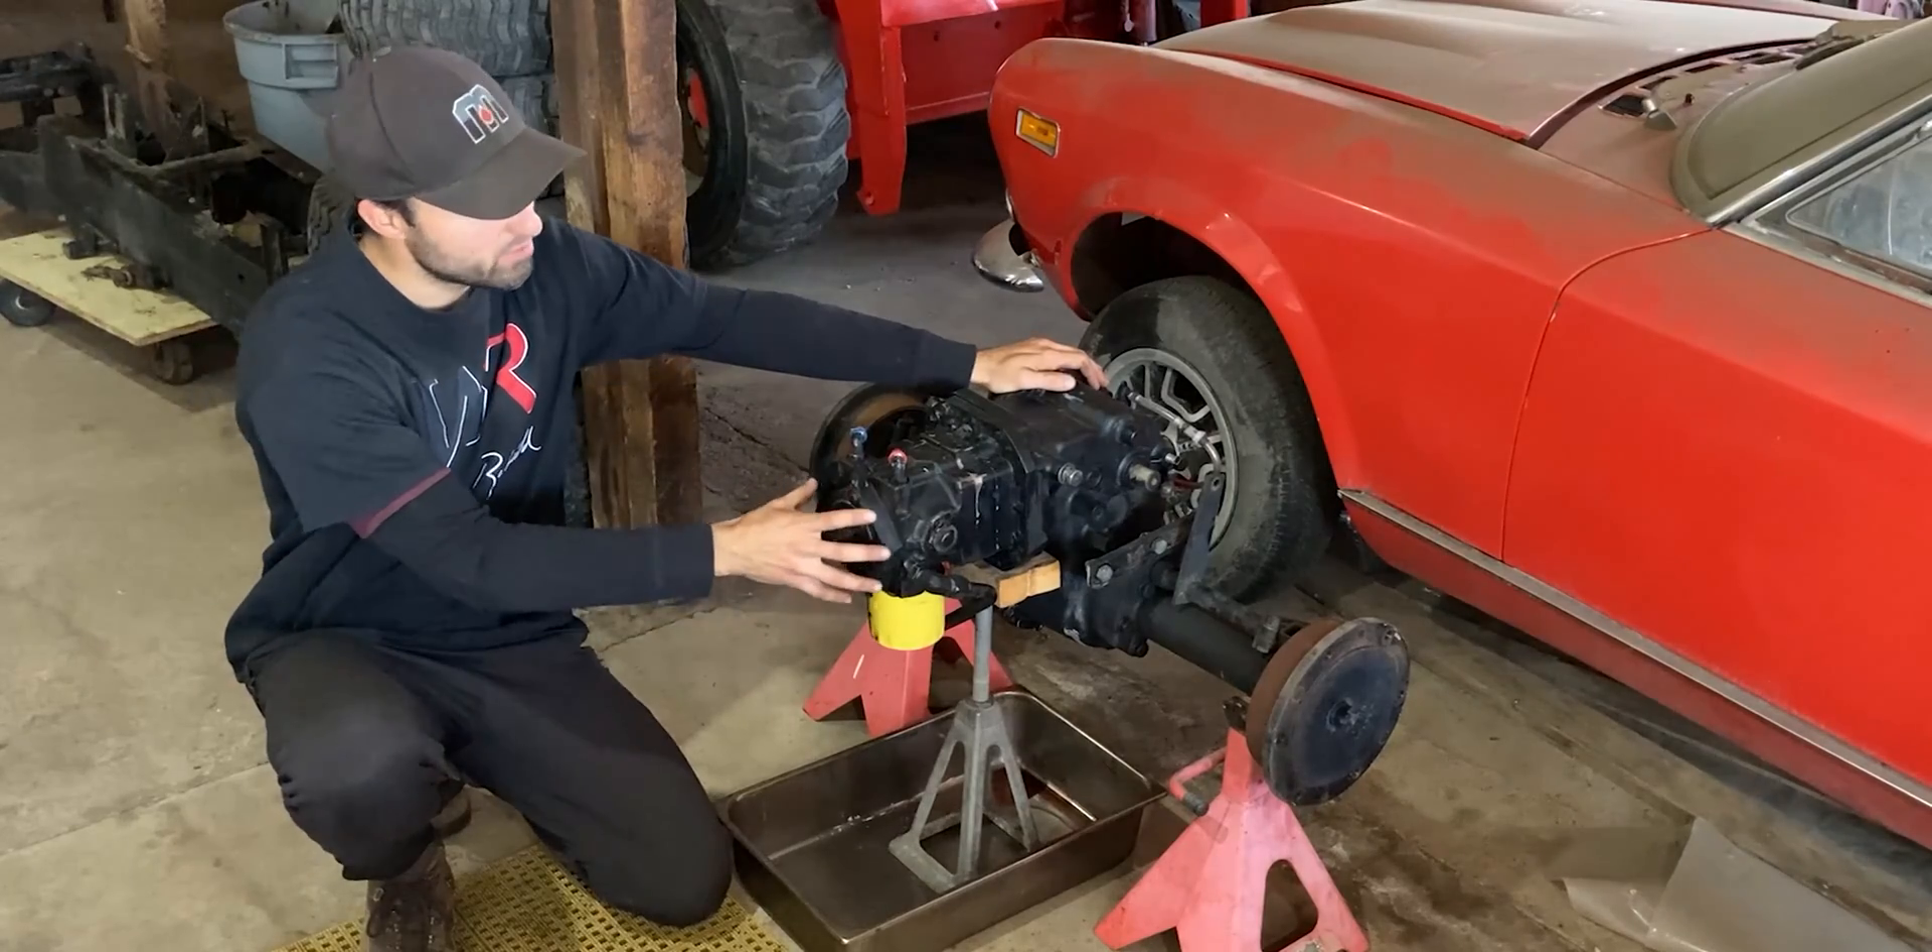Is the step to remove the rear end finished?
Yes.